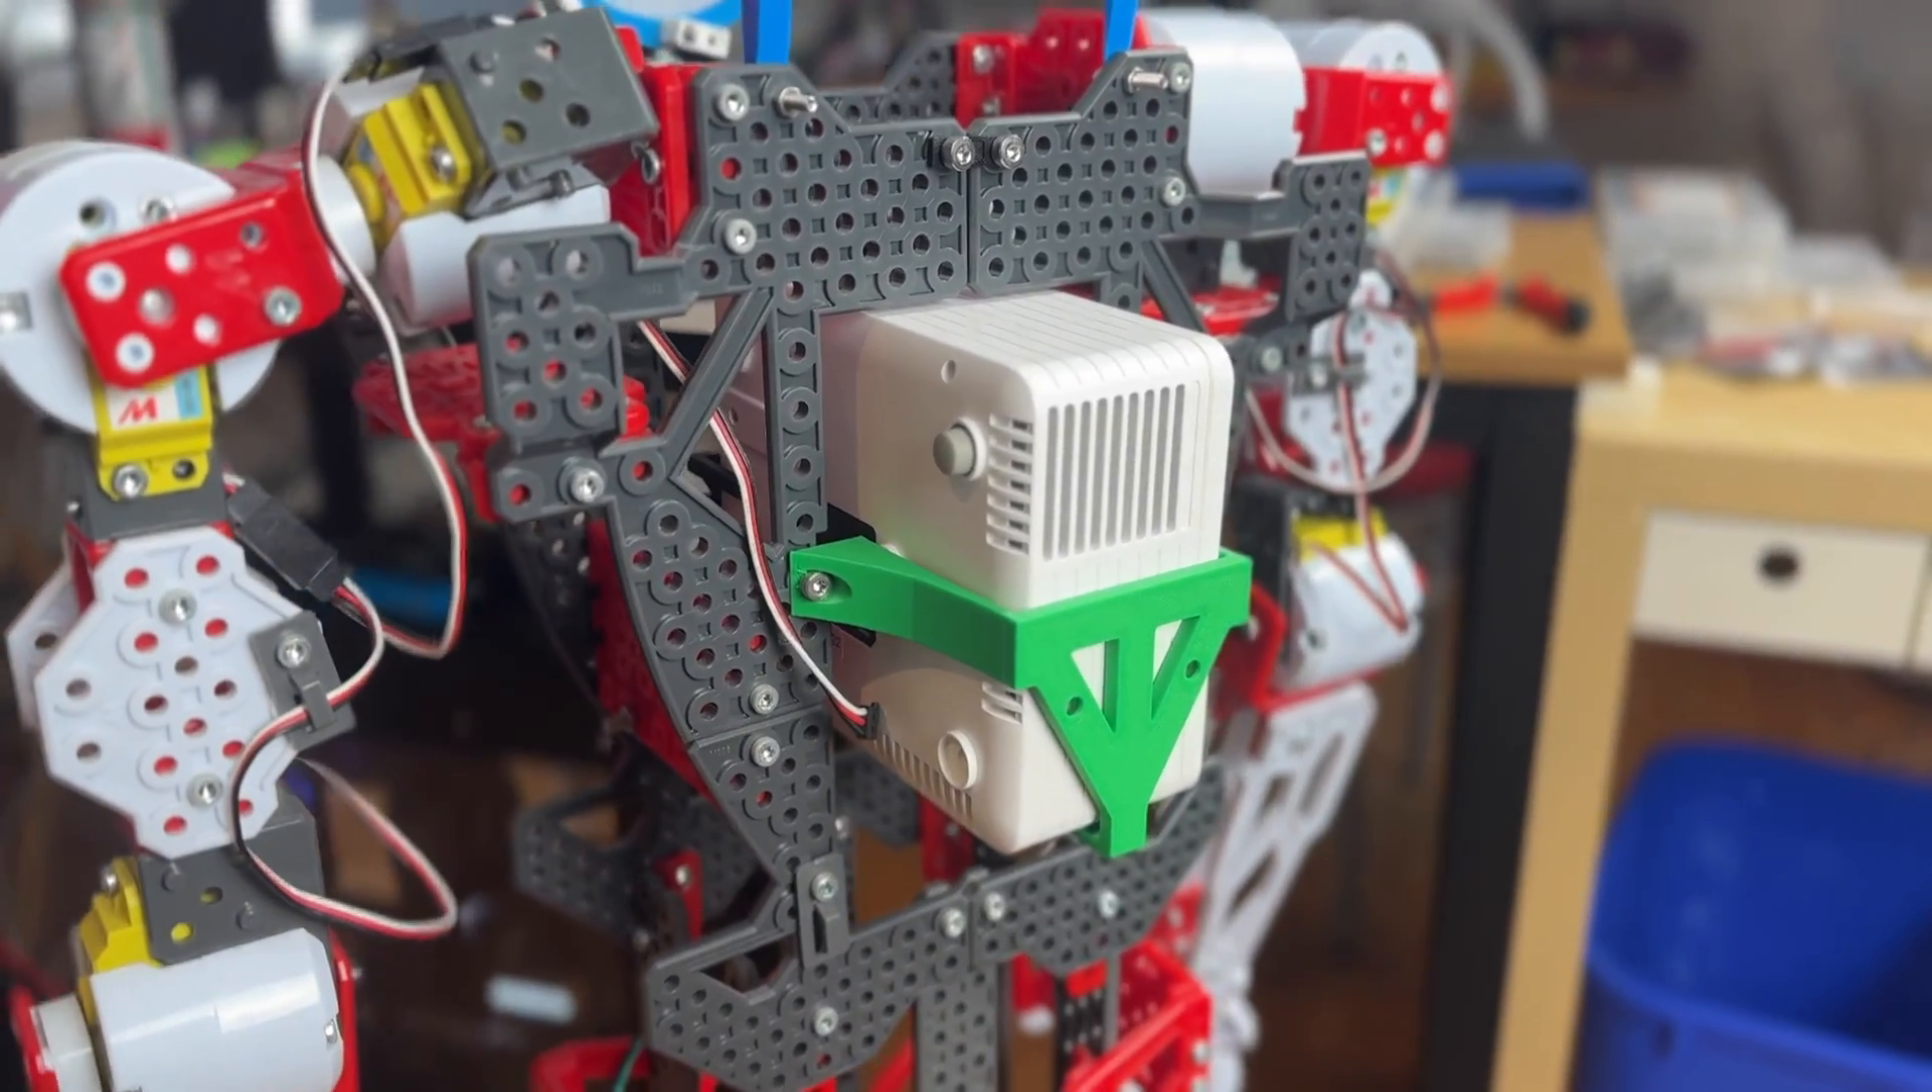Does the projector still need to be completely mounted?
No.